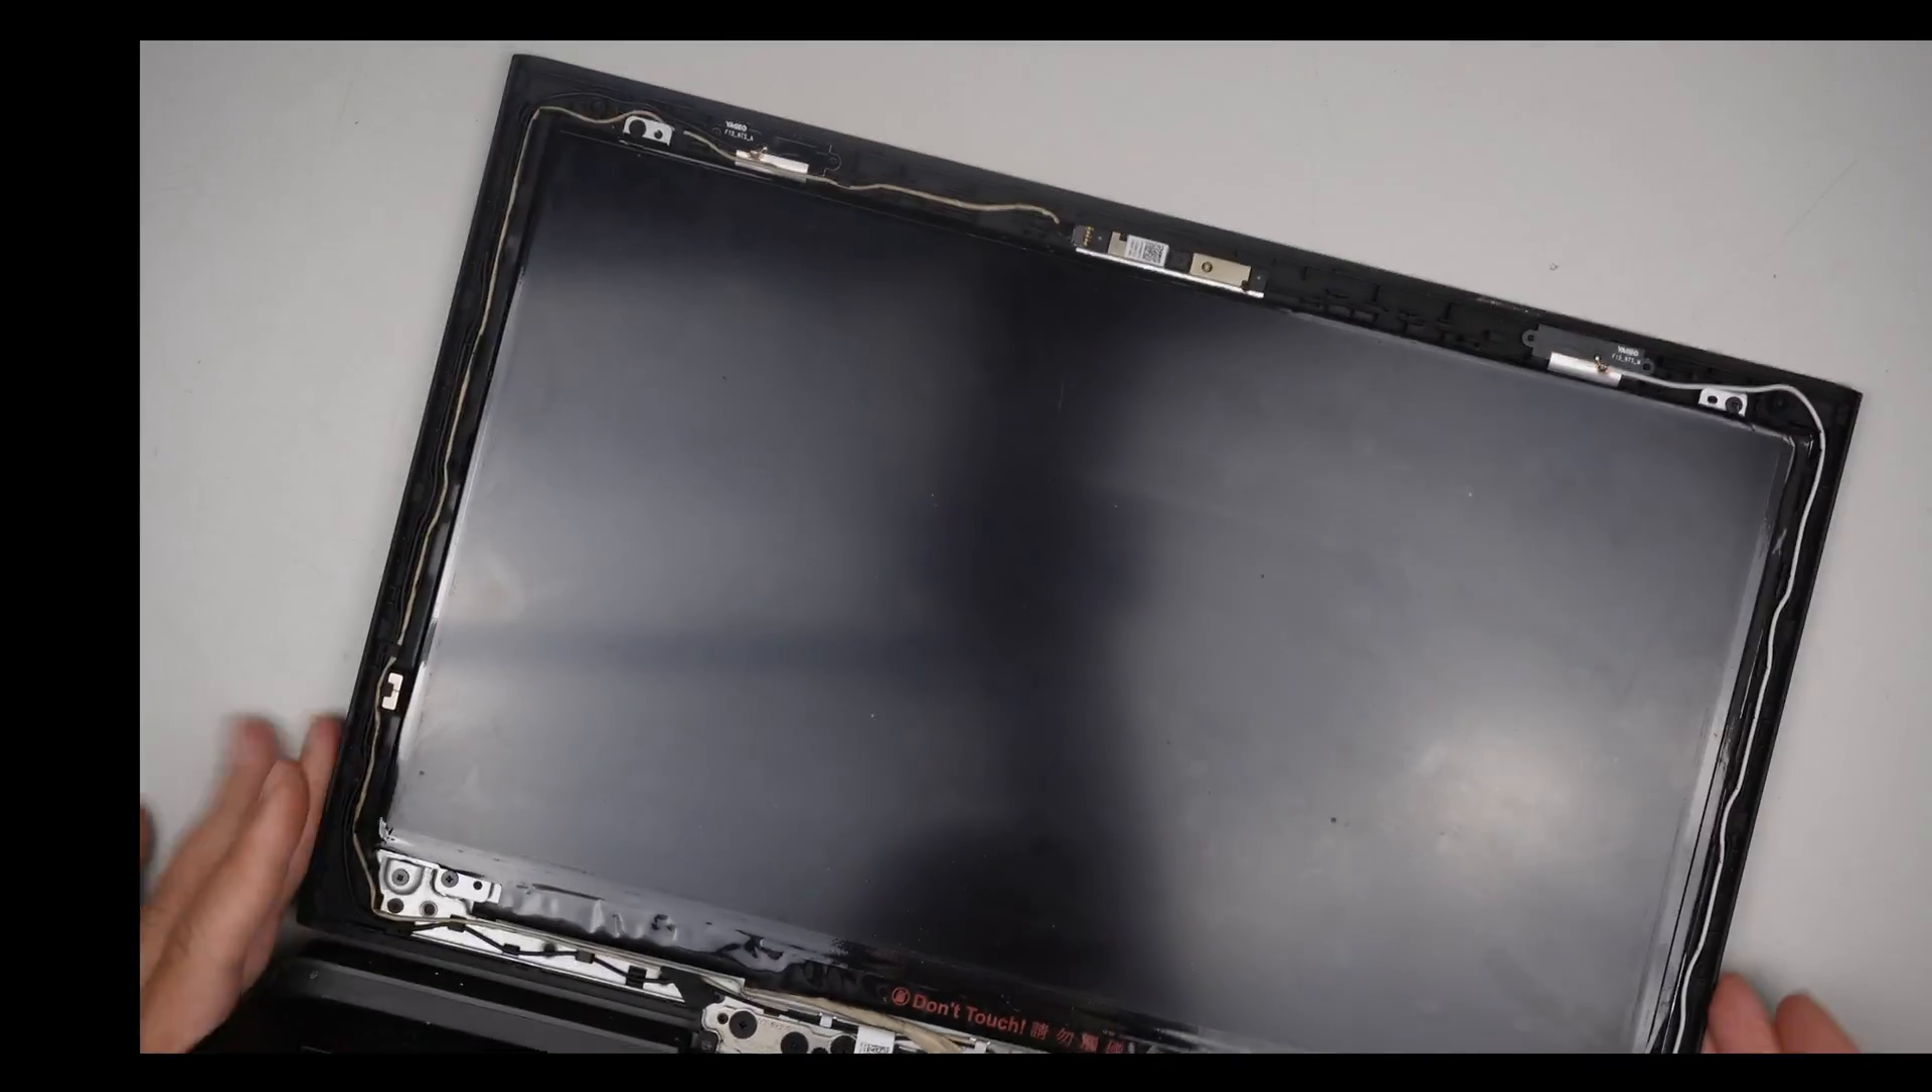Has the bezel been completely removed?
Yes.